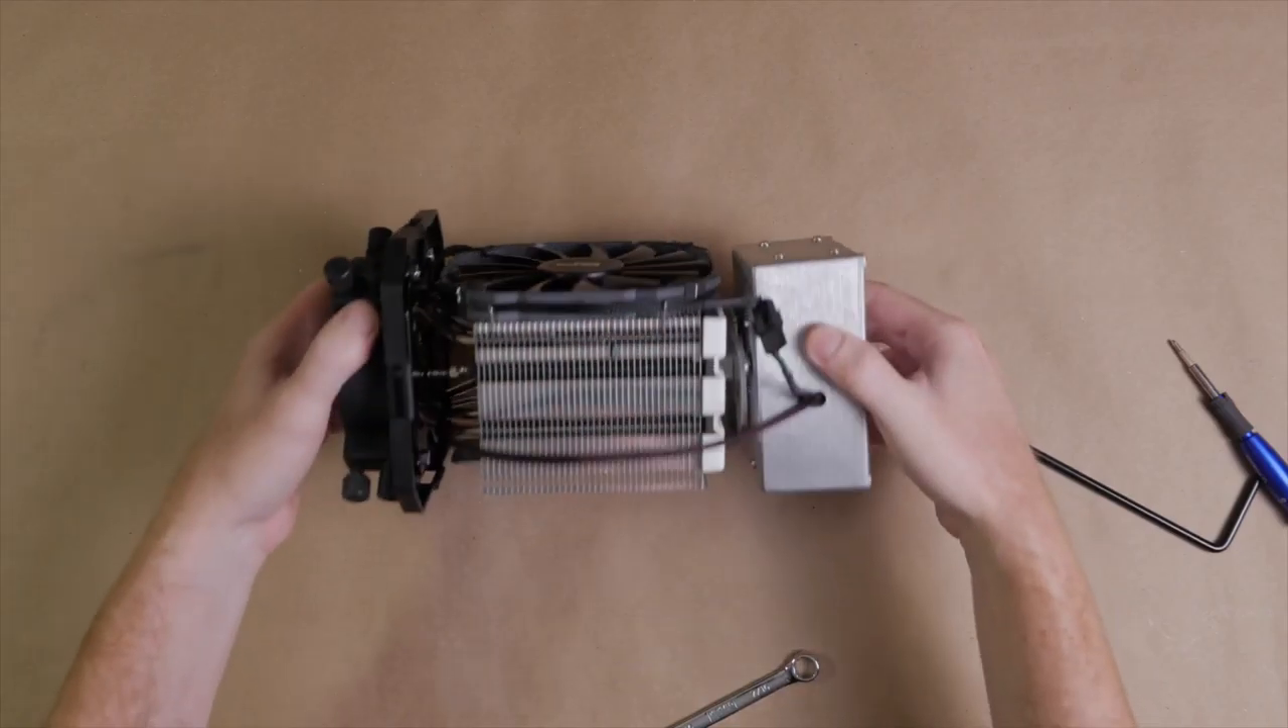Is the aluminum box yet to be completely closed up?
No.